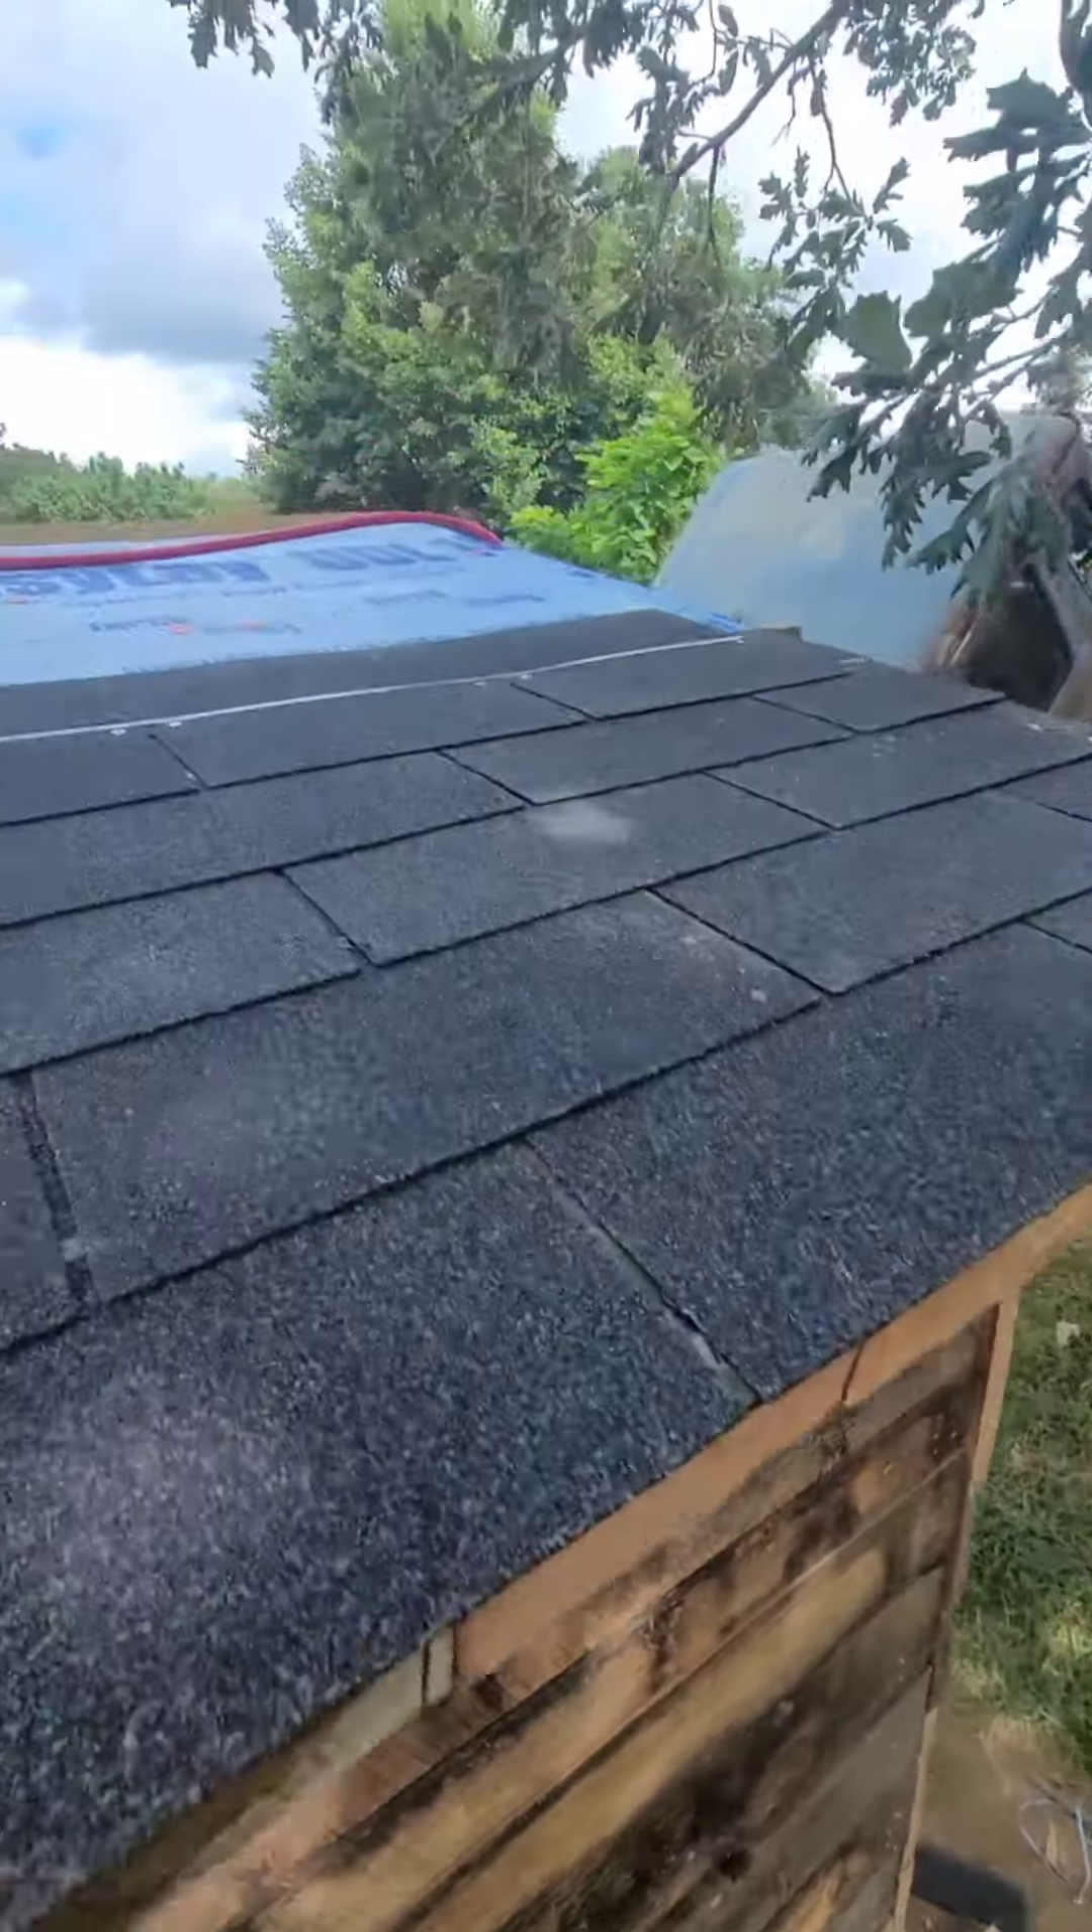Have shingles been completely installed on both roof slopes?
No.